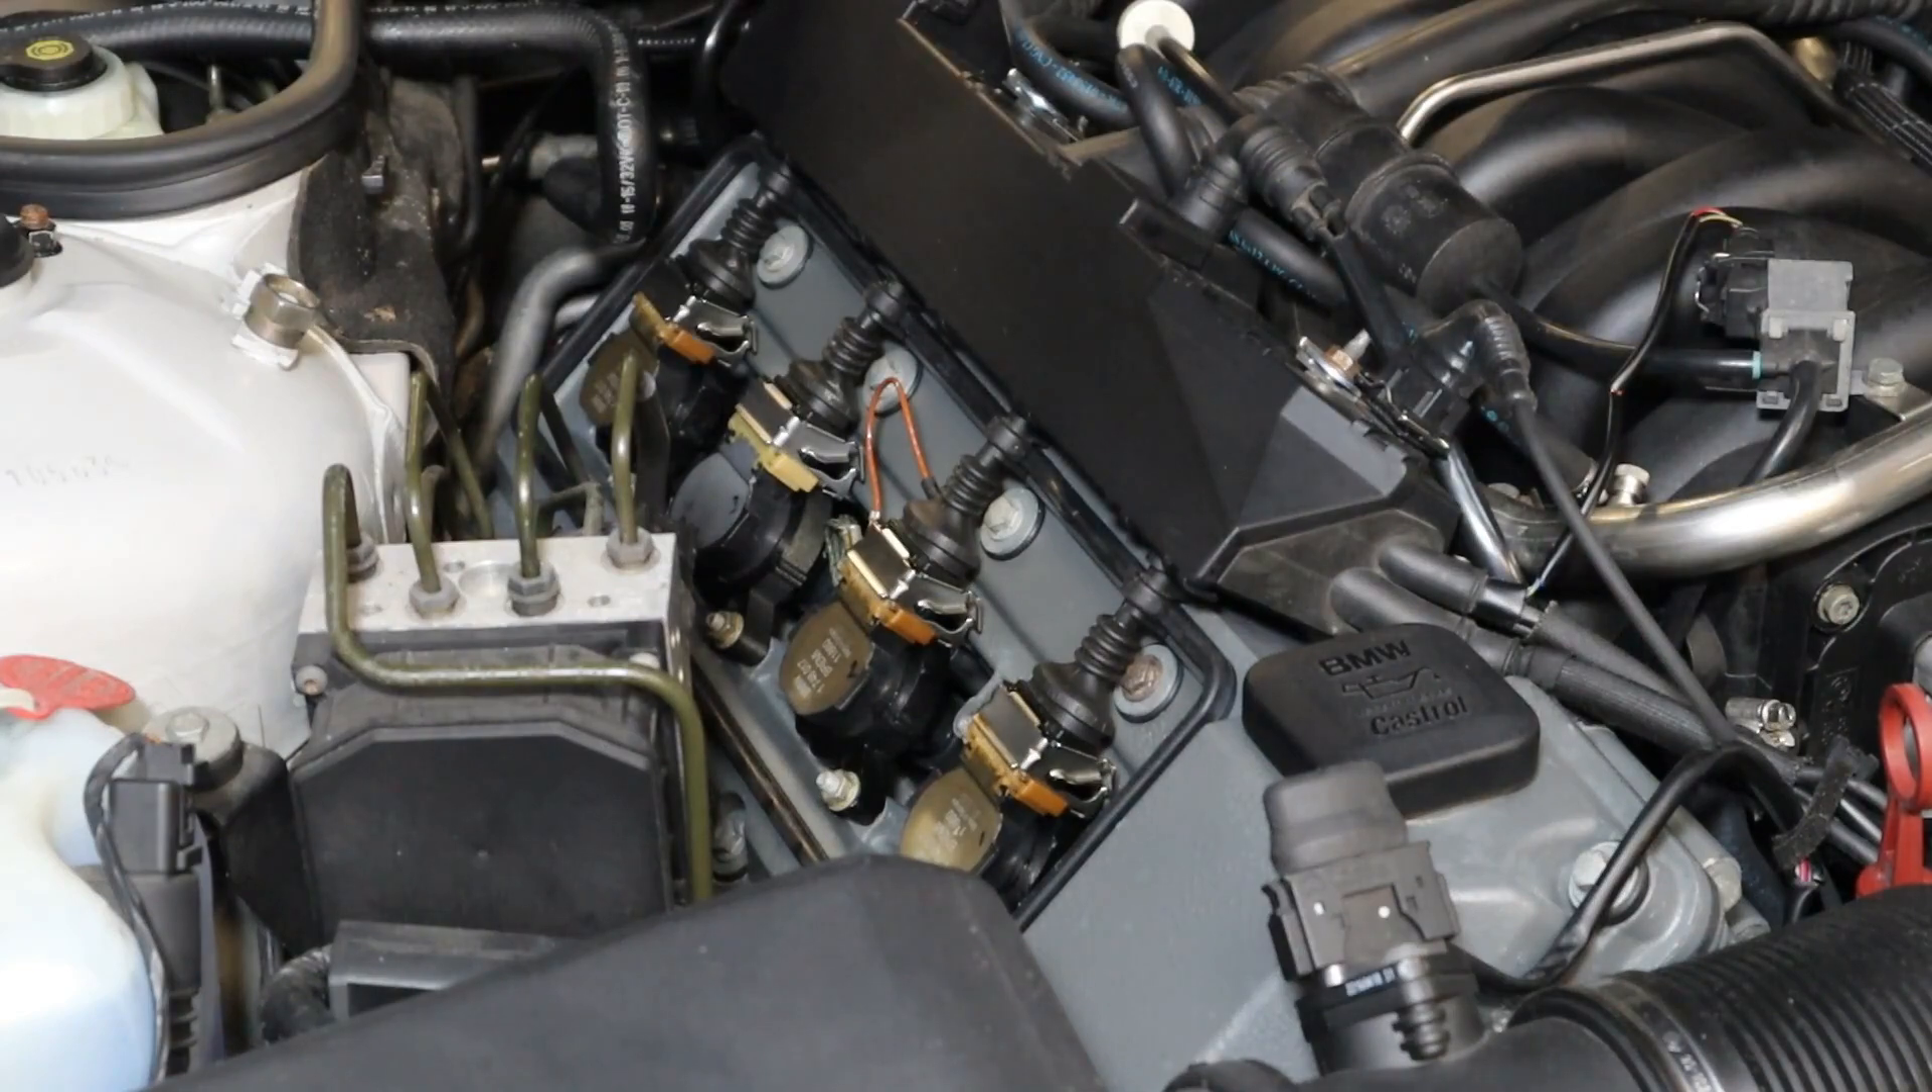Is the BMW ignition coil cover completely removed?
Yes.